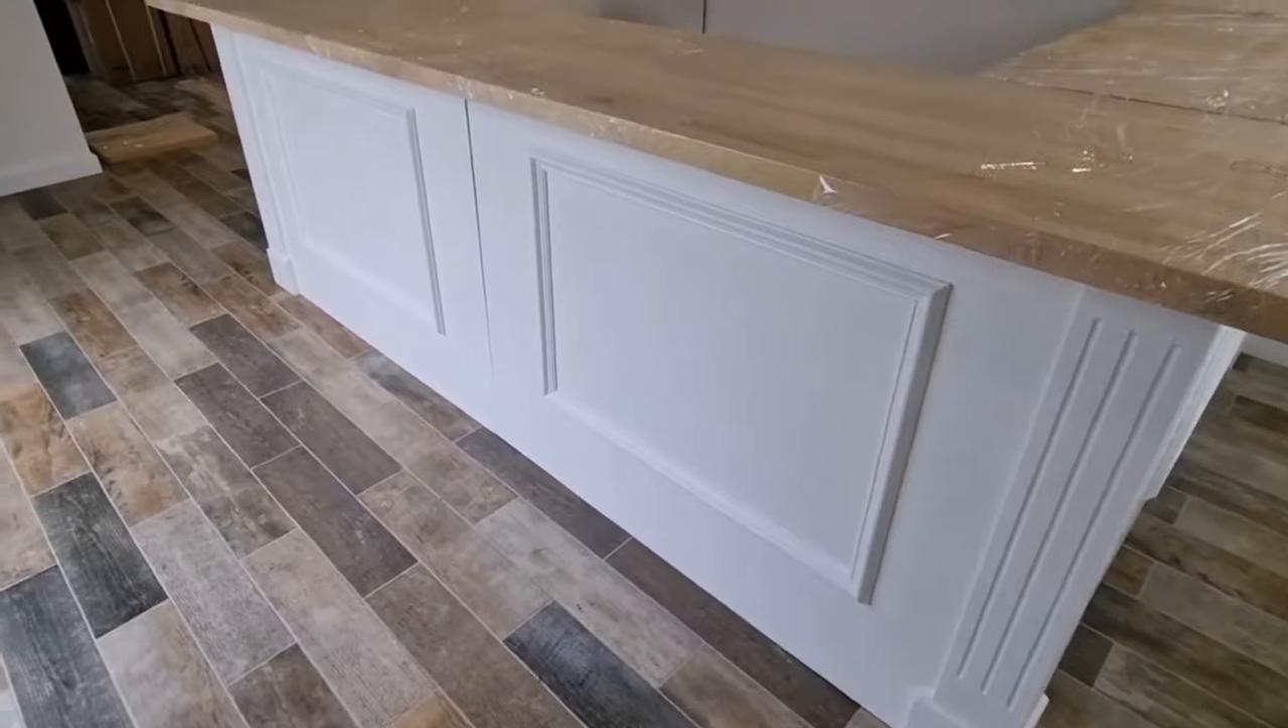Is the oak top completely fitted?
Yes.